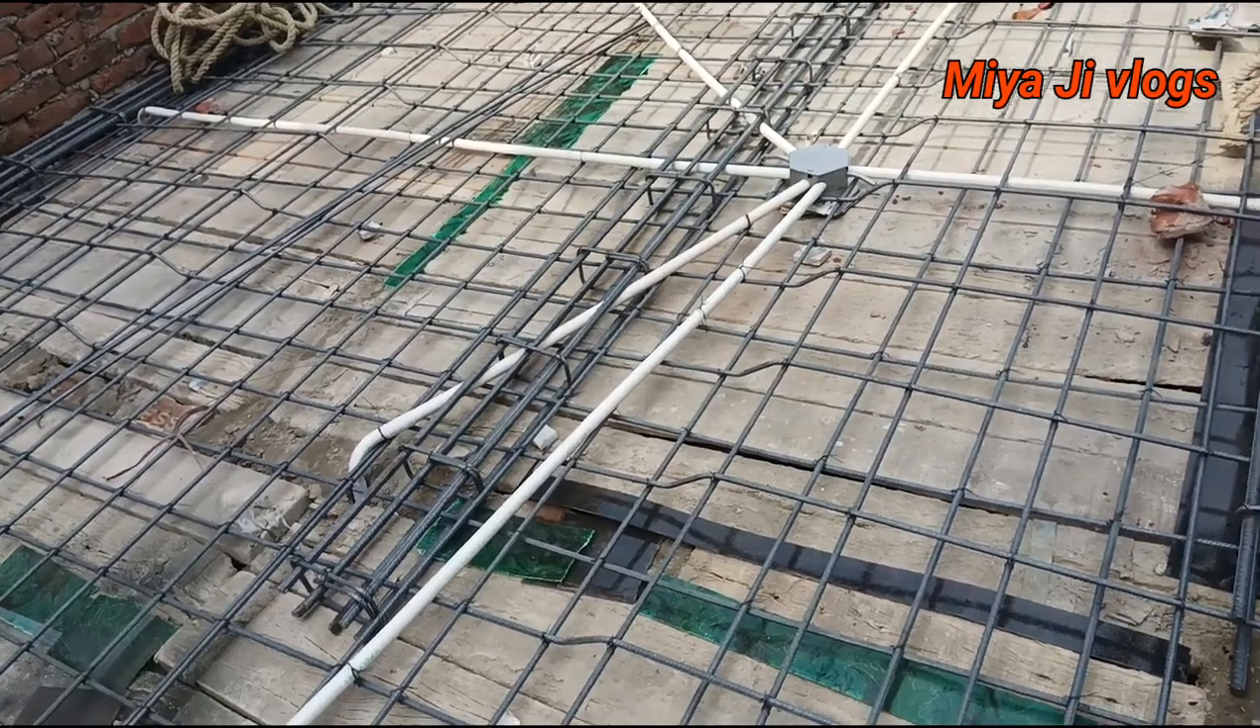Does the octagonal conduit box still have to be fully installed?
No.